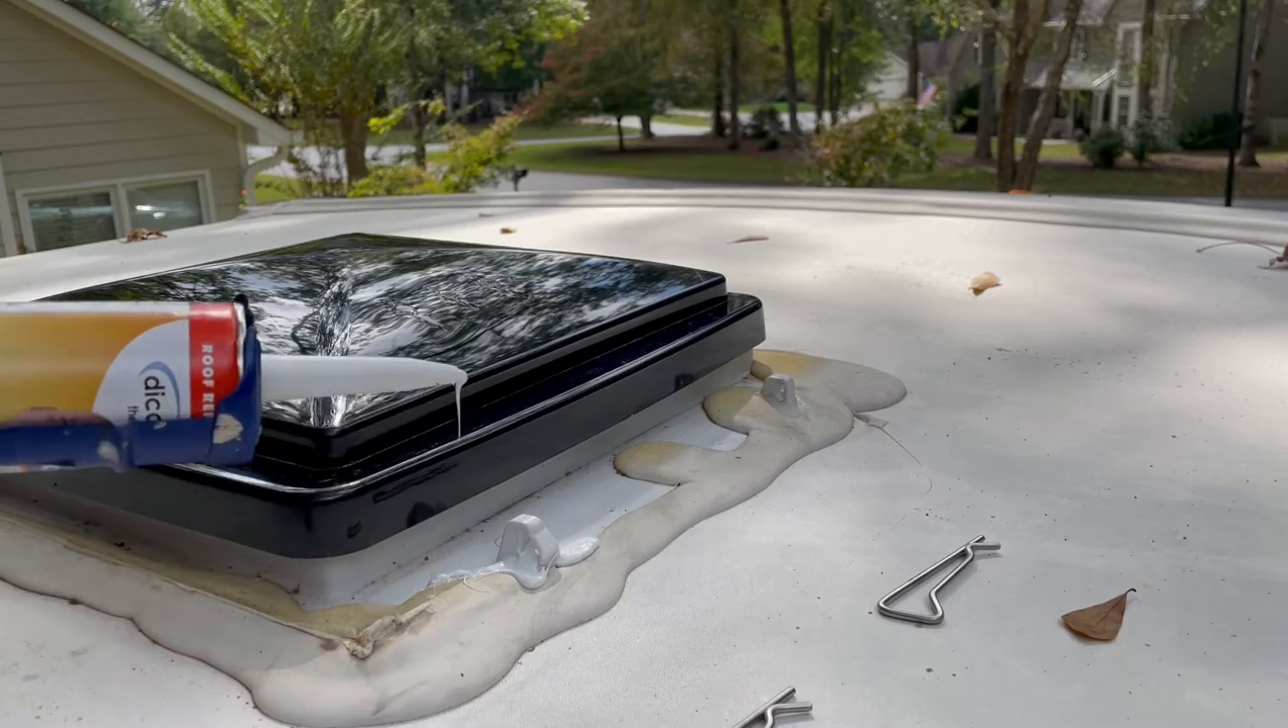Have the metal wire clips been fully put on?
No.